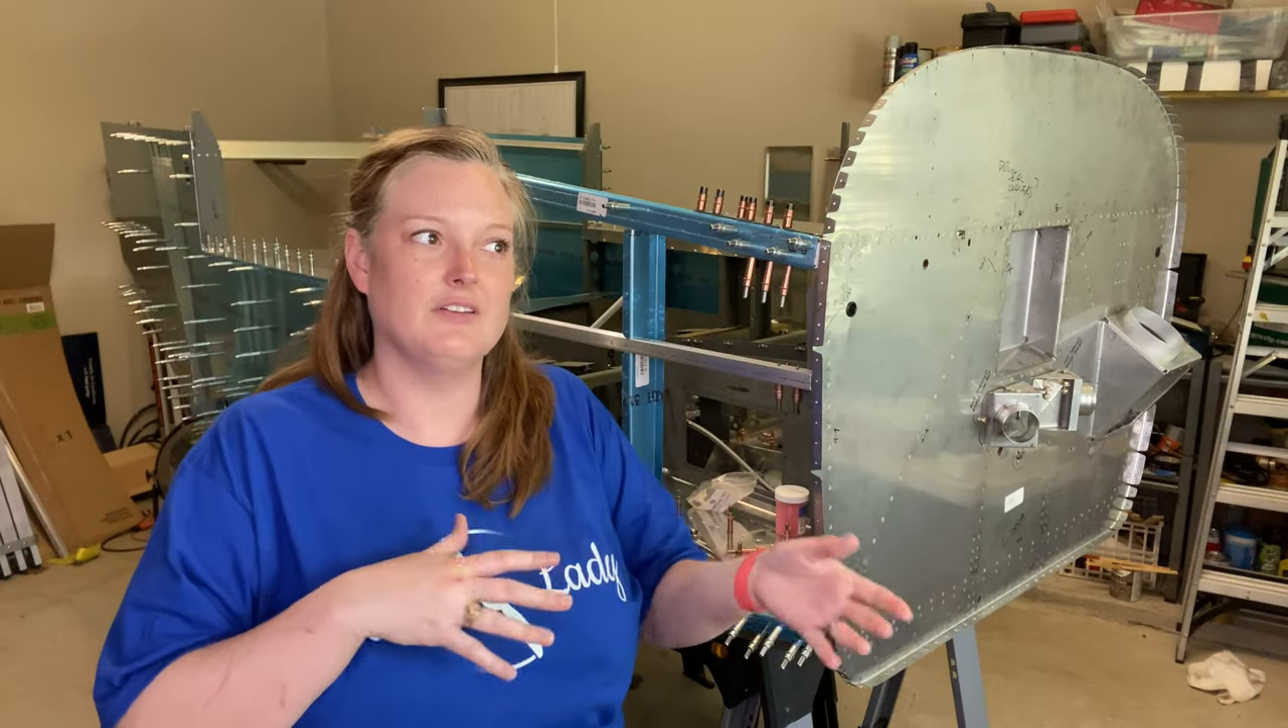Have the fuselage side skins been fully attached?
No.